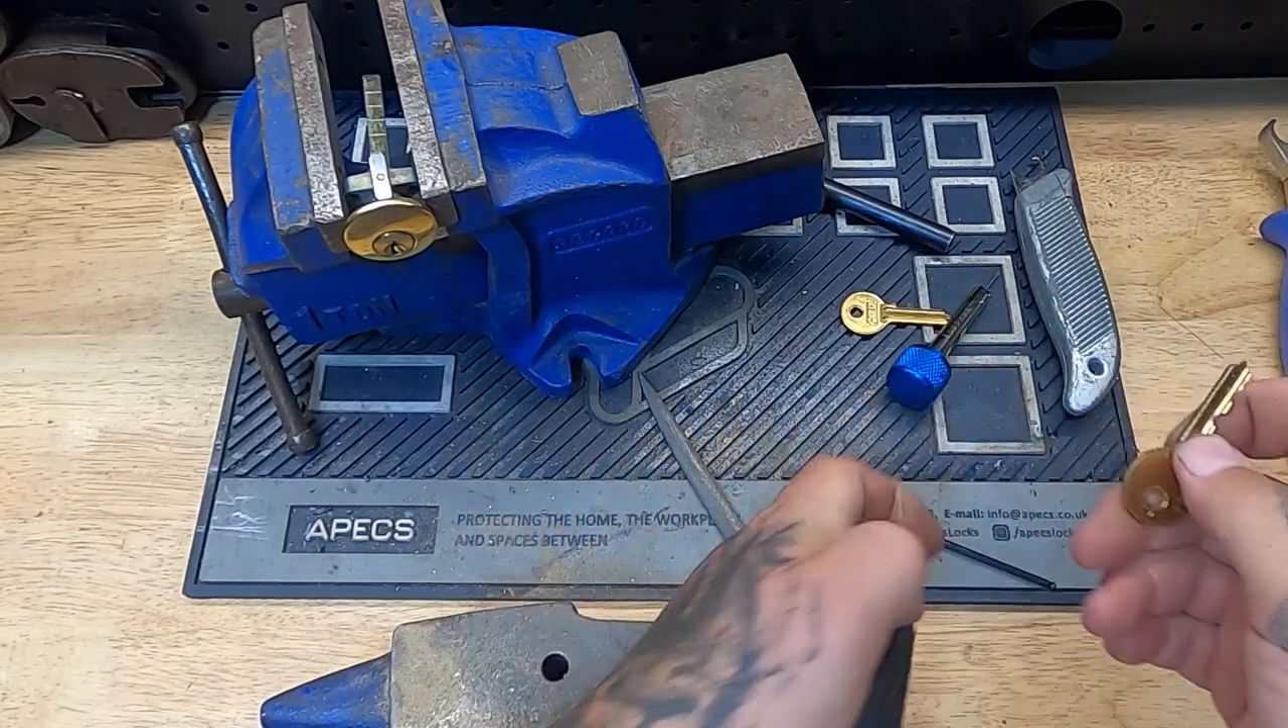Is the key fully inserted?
No.